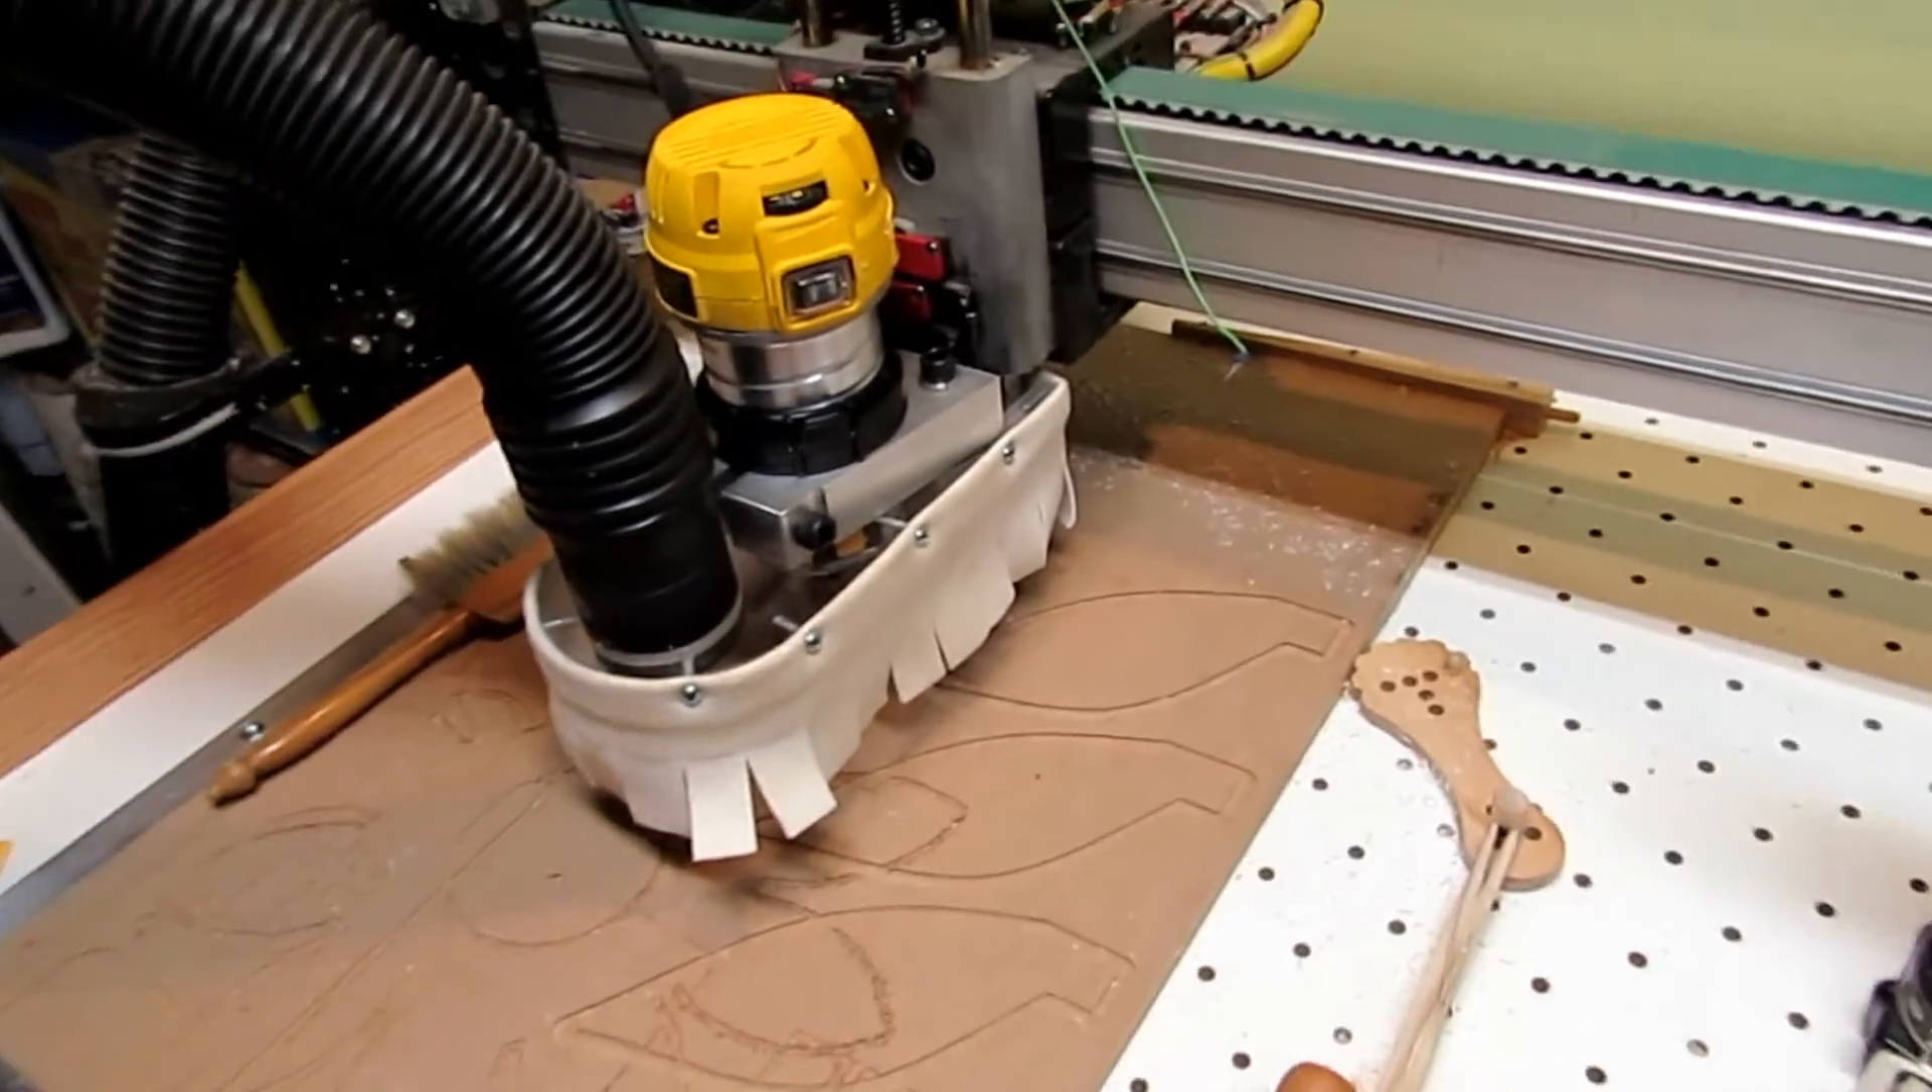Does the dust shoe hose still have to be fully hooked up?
No.